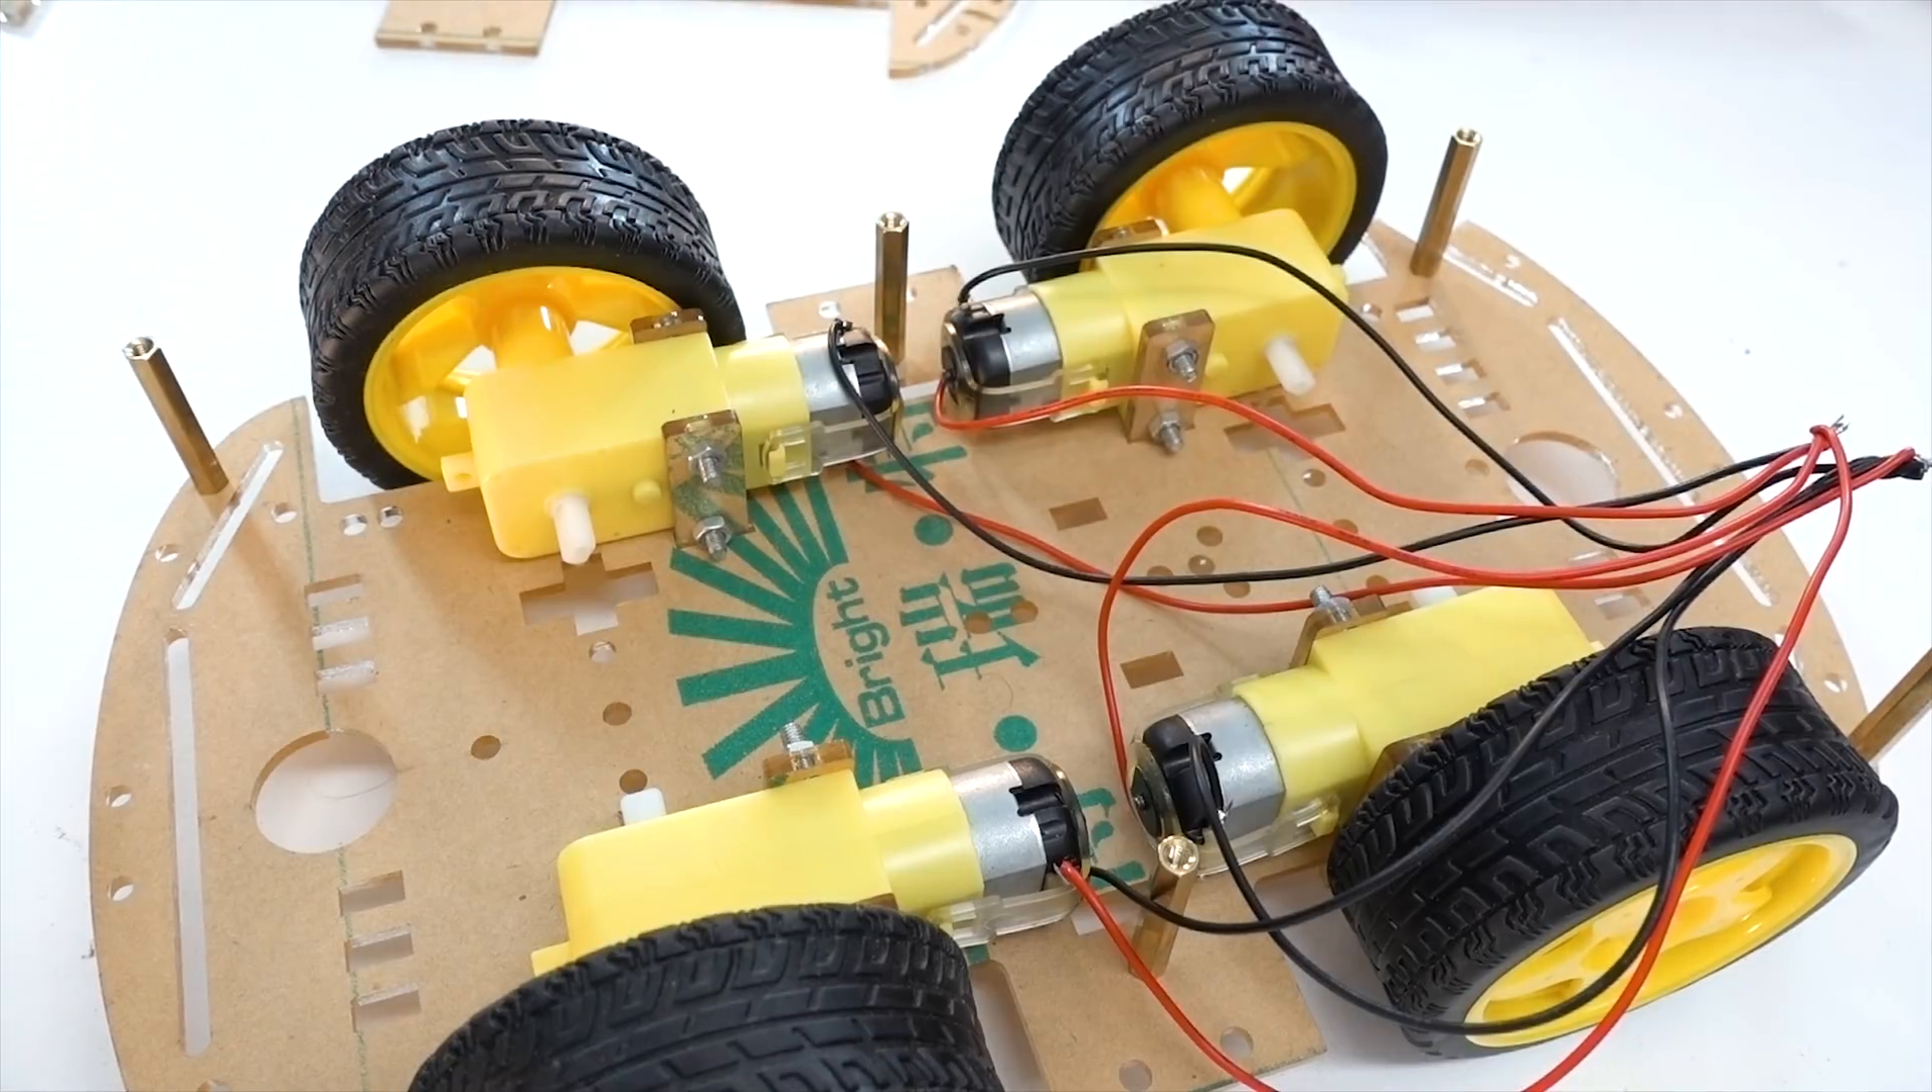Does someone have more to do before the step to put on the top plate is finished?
Yes.